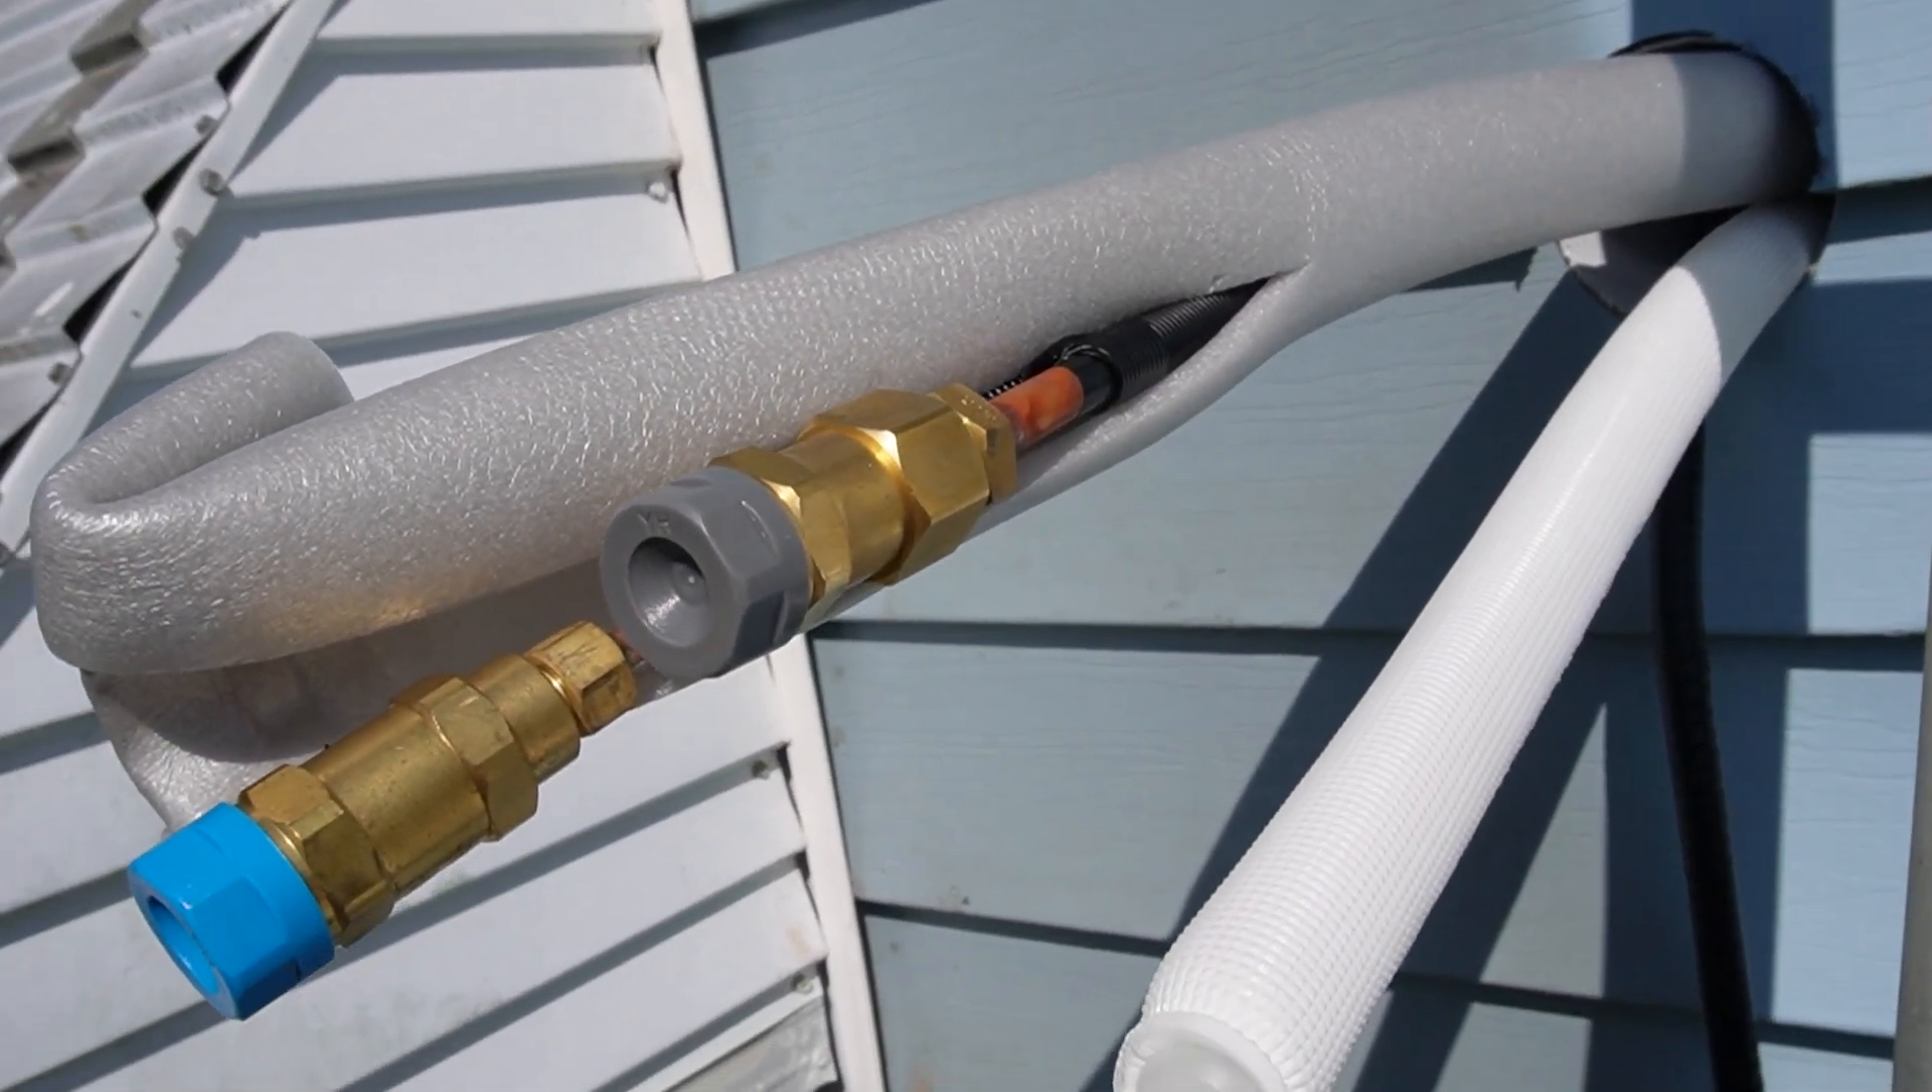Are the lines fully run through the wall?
Yes.